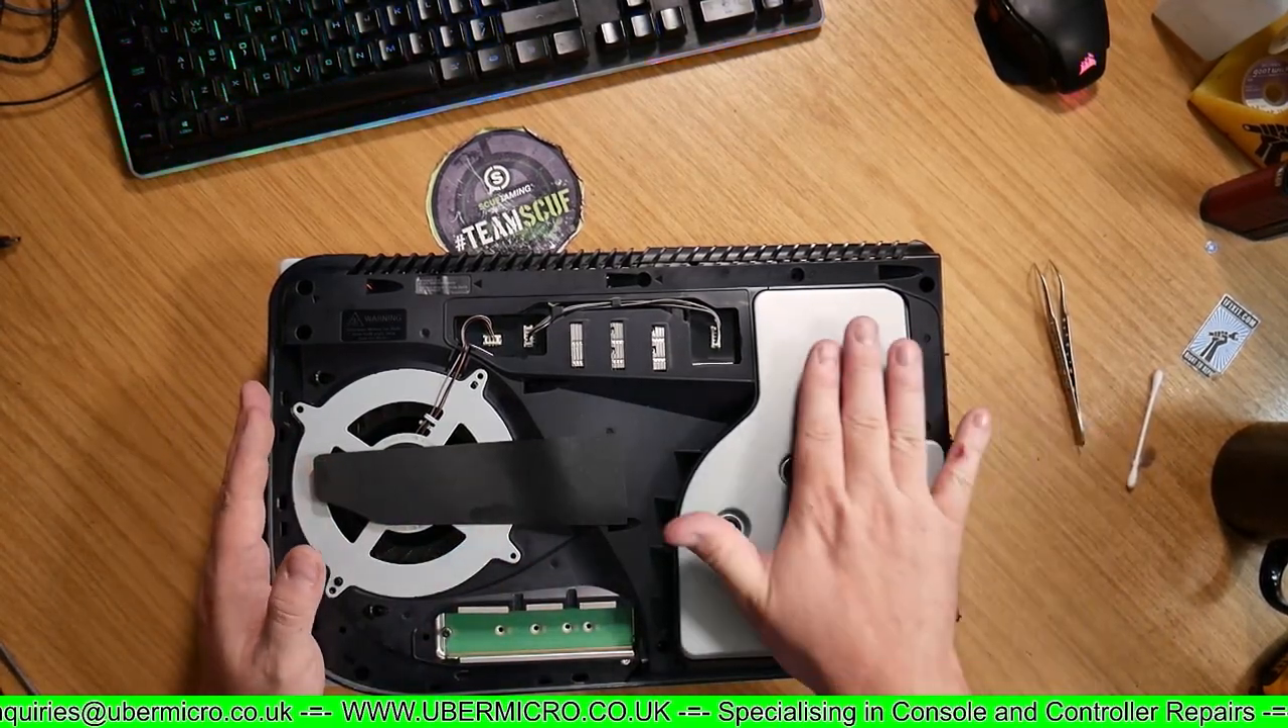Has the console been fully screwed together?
No.